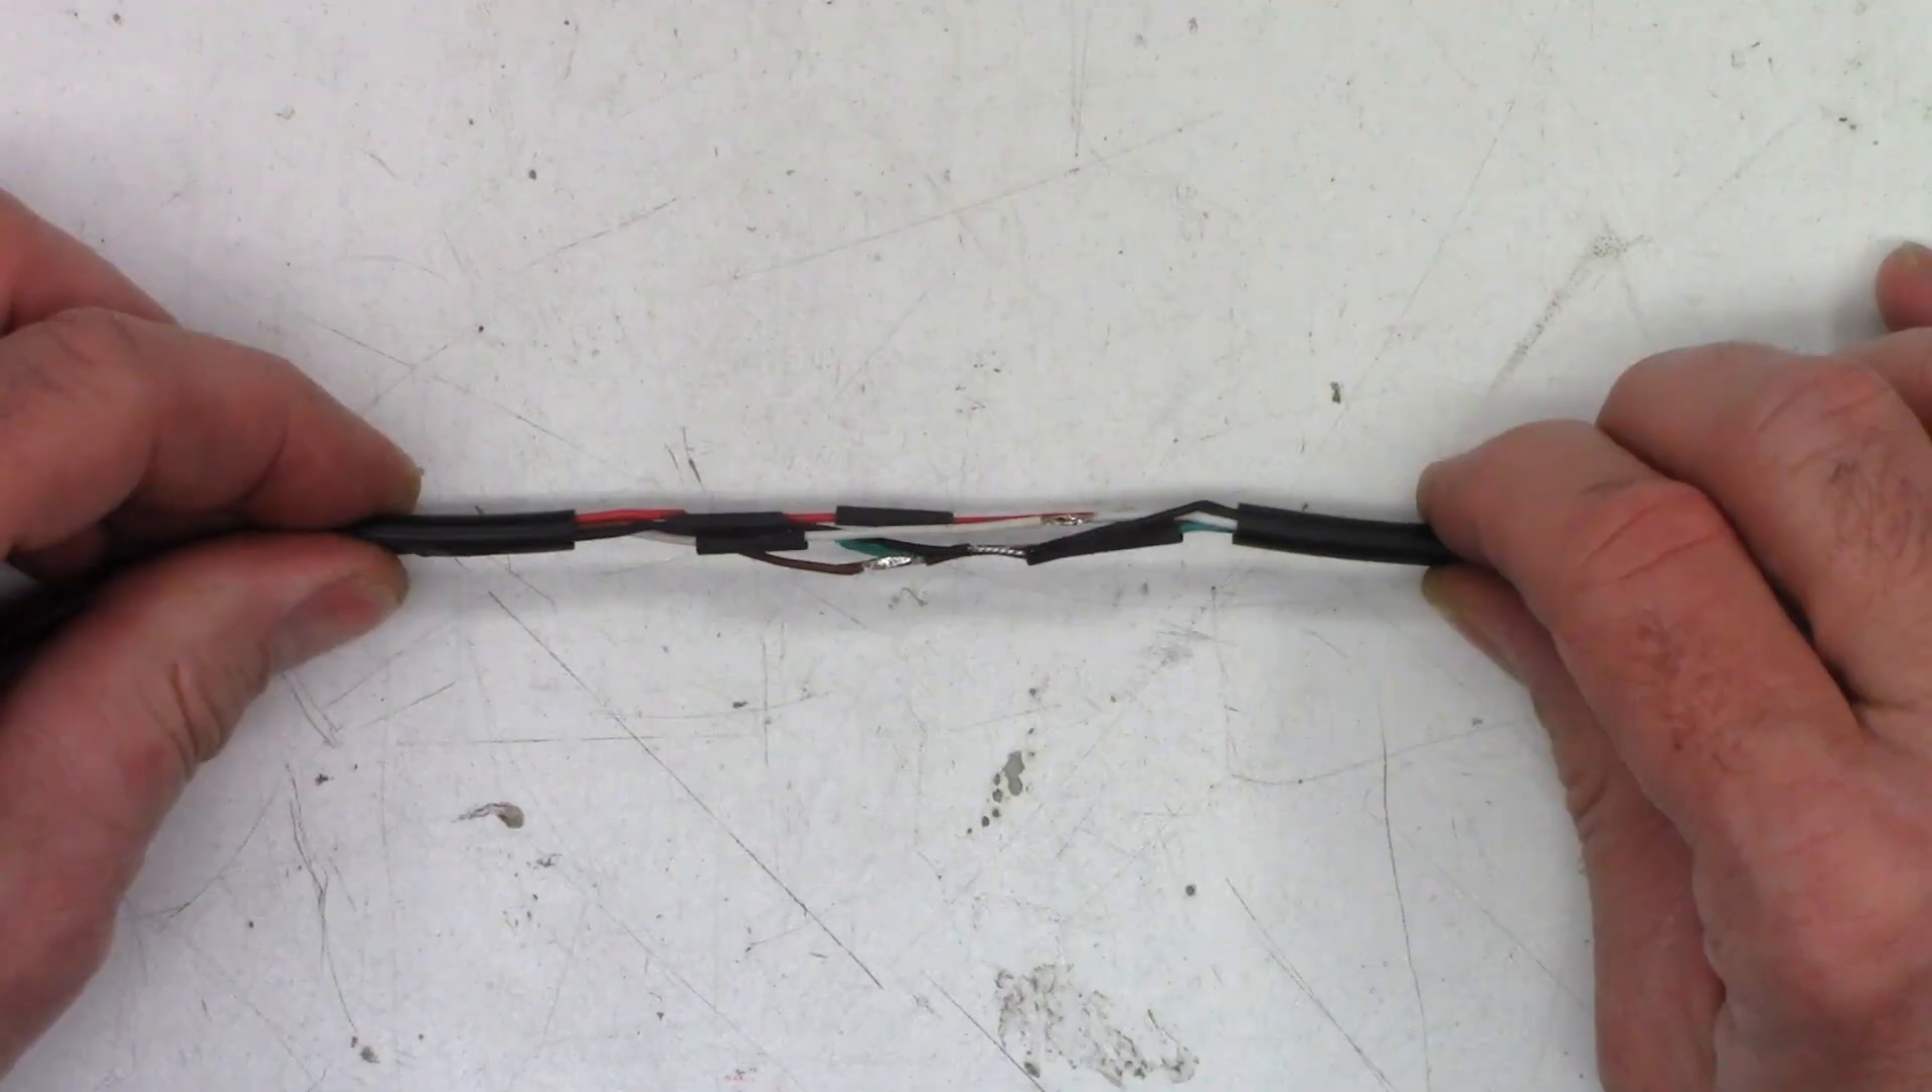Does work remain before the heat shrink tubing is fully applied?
Yes.